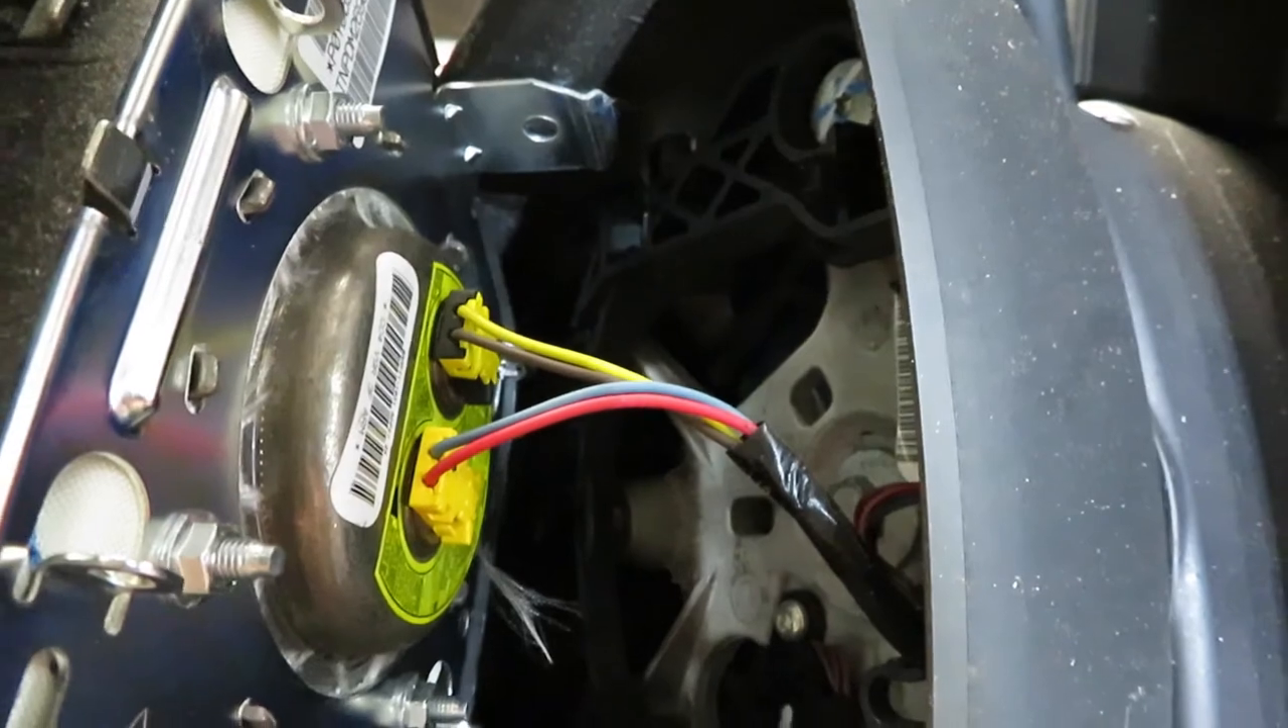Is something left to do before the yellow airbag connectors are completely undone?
Yes.